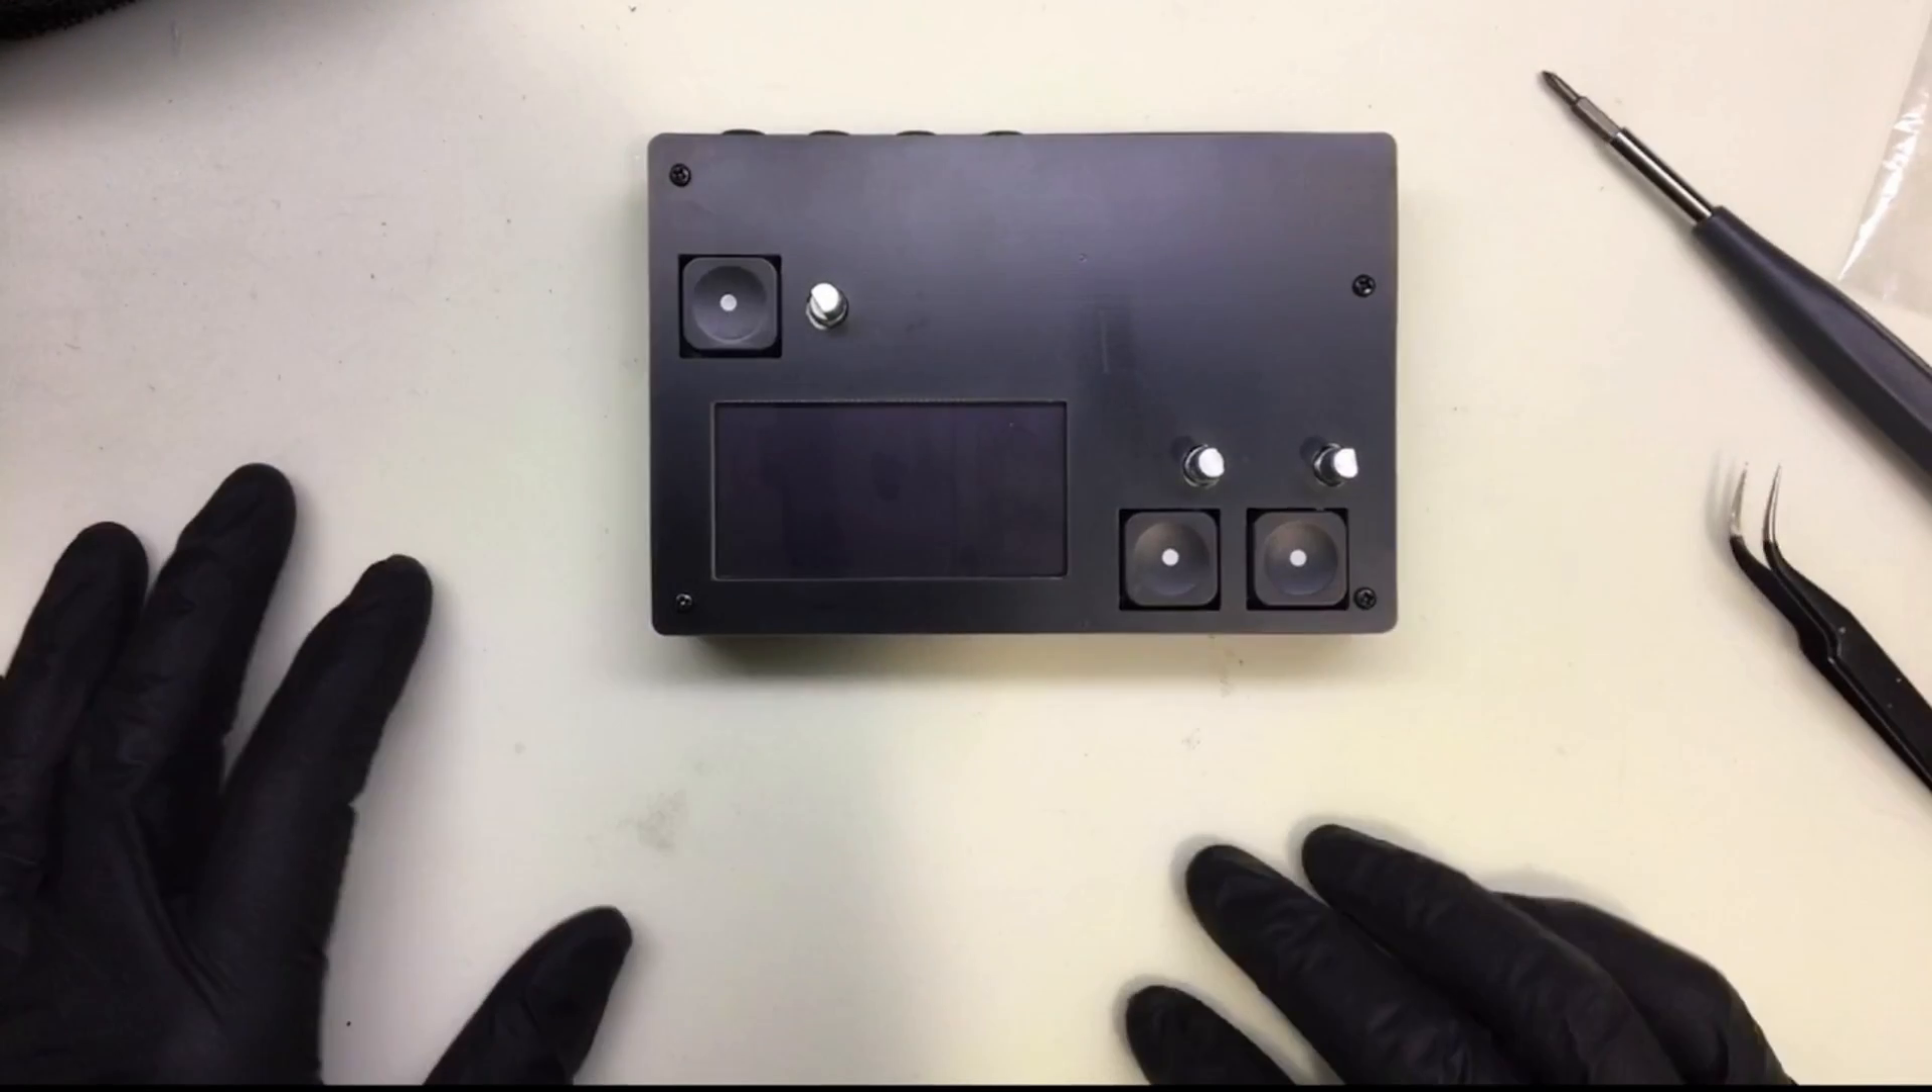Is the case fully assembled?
Yes.